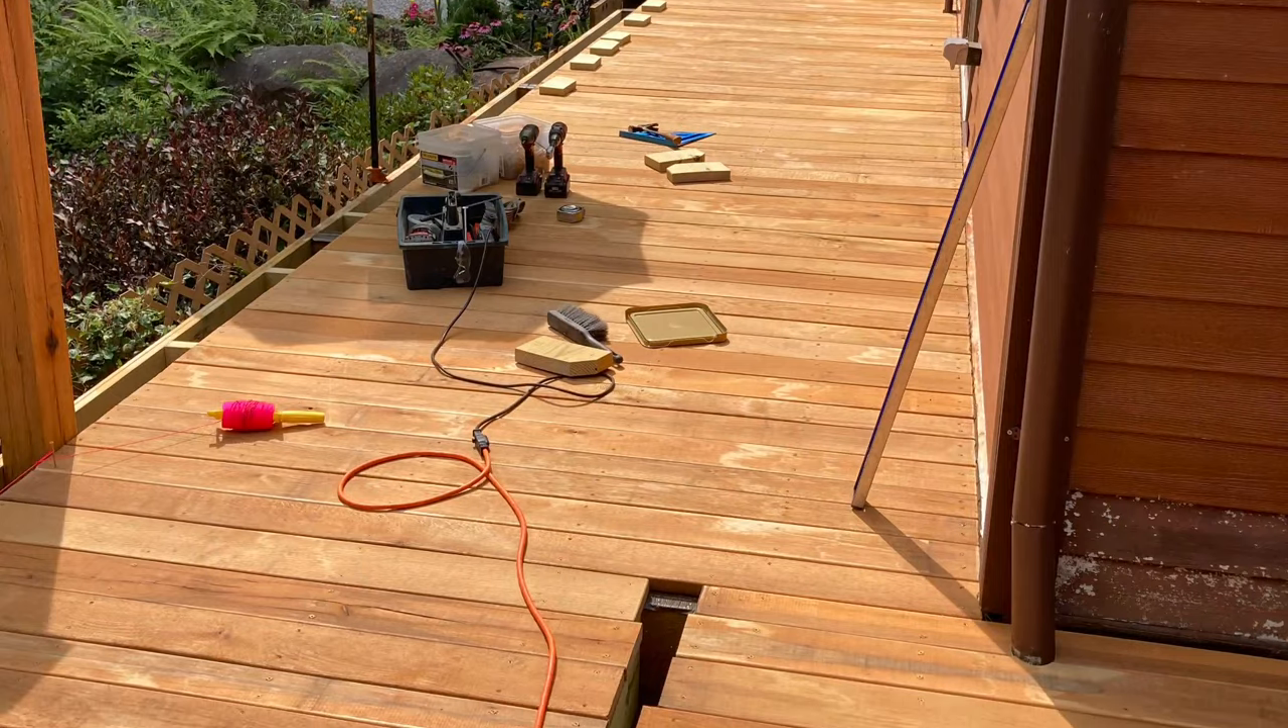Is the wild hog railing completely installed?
No.